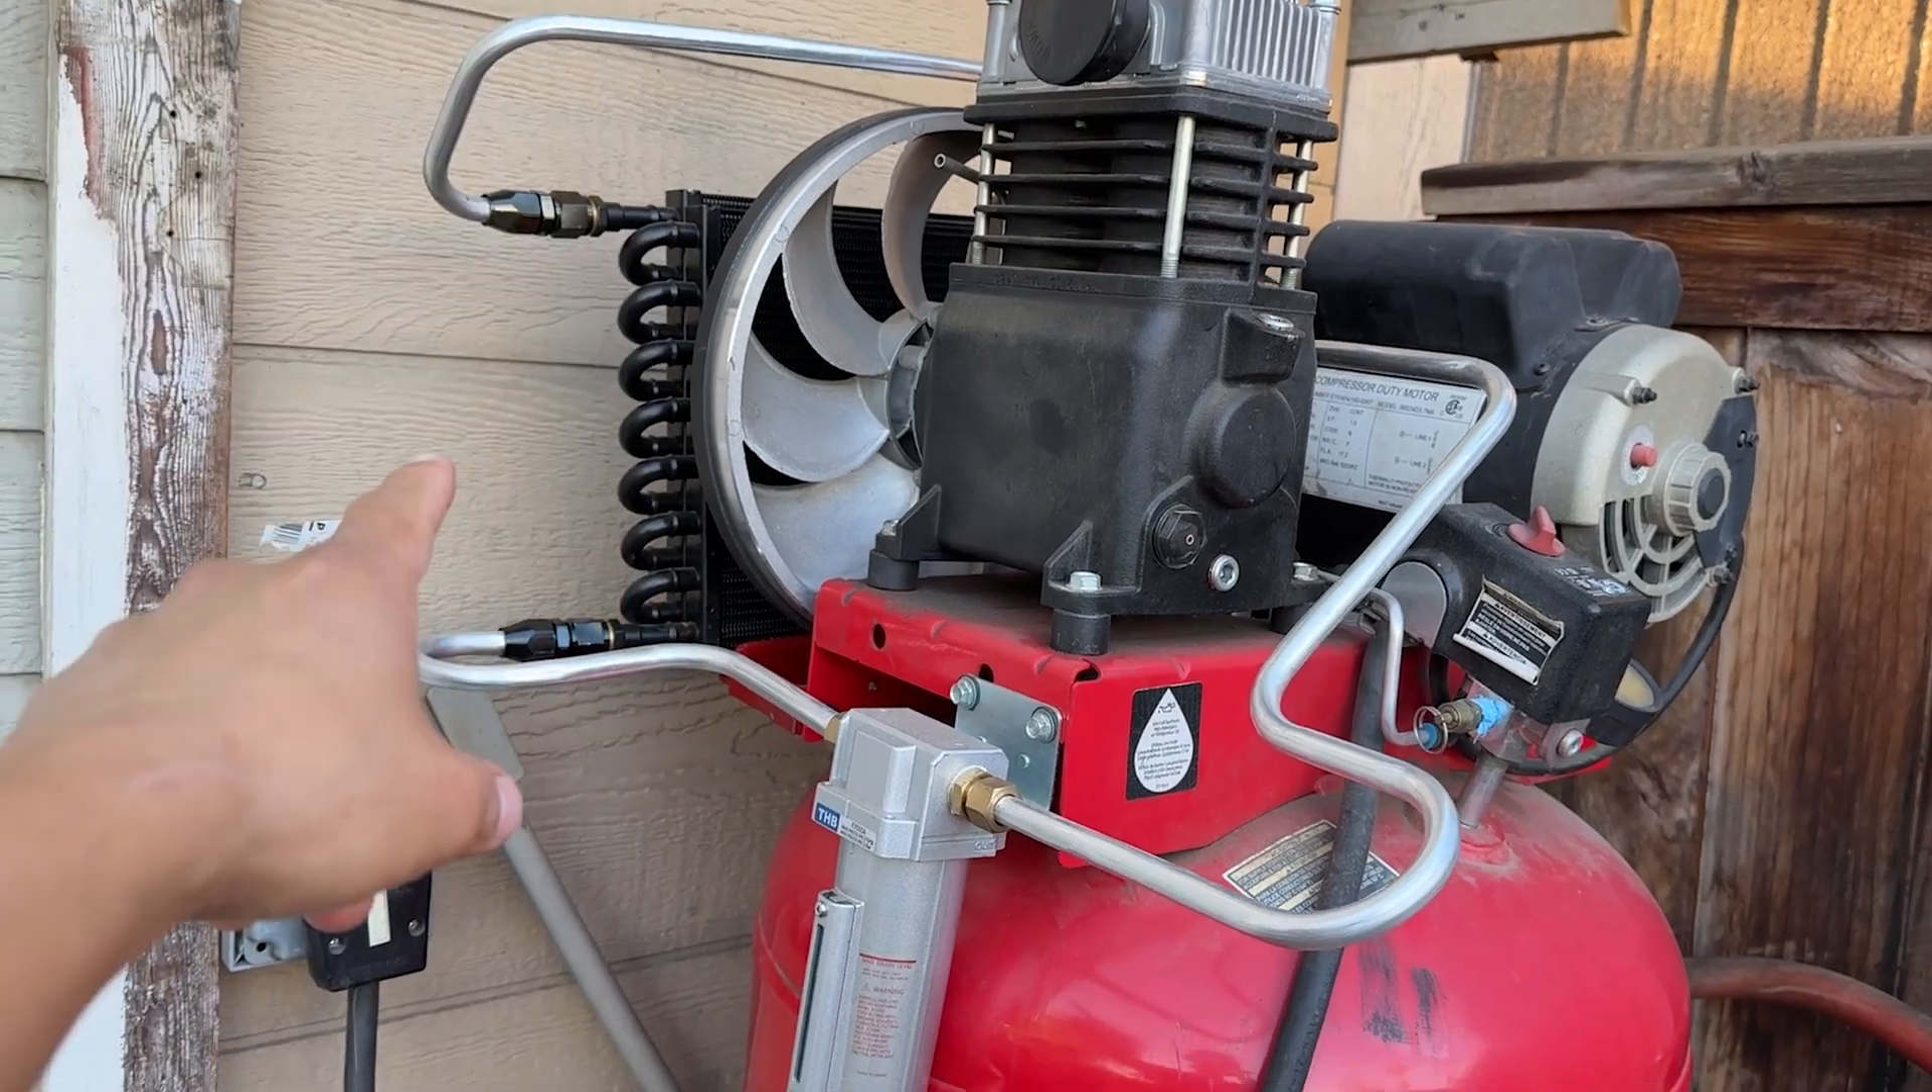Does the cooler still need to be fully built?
No.